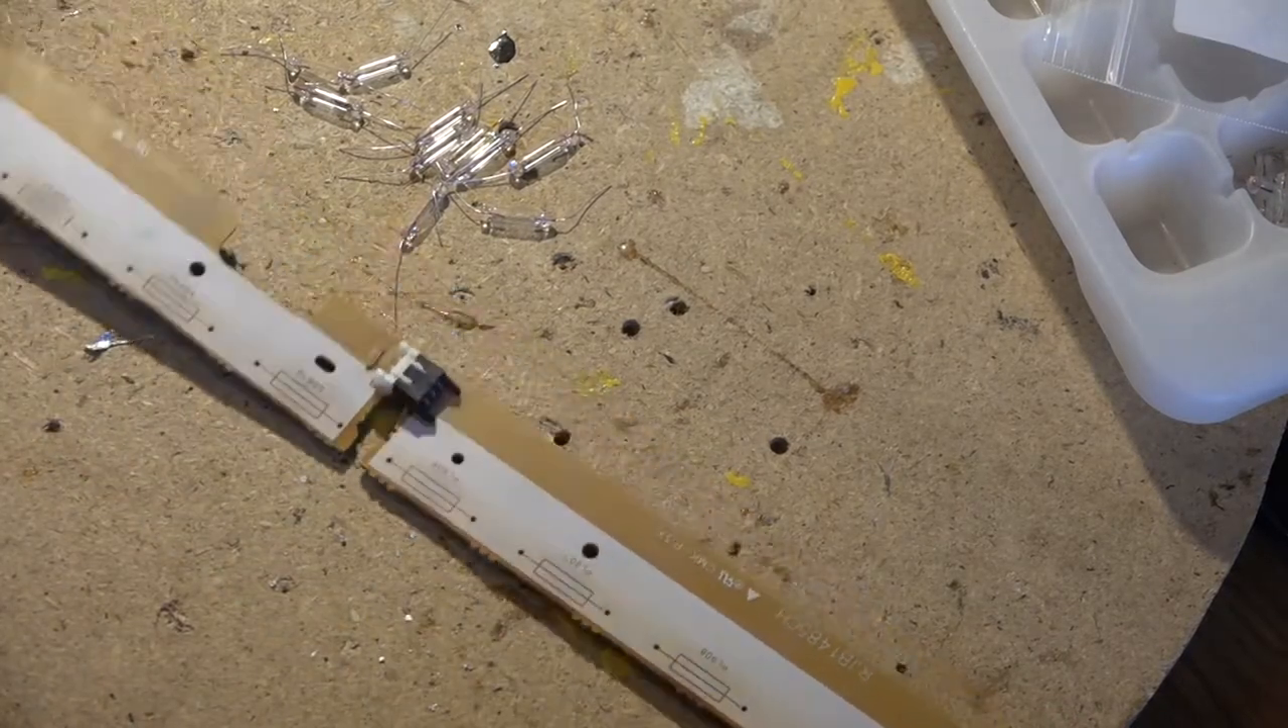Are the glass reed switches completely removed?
Yes.